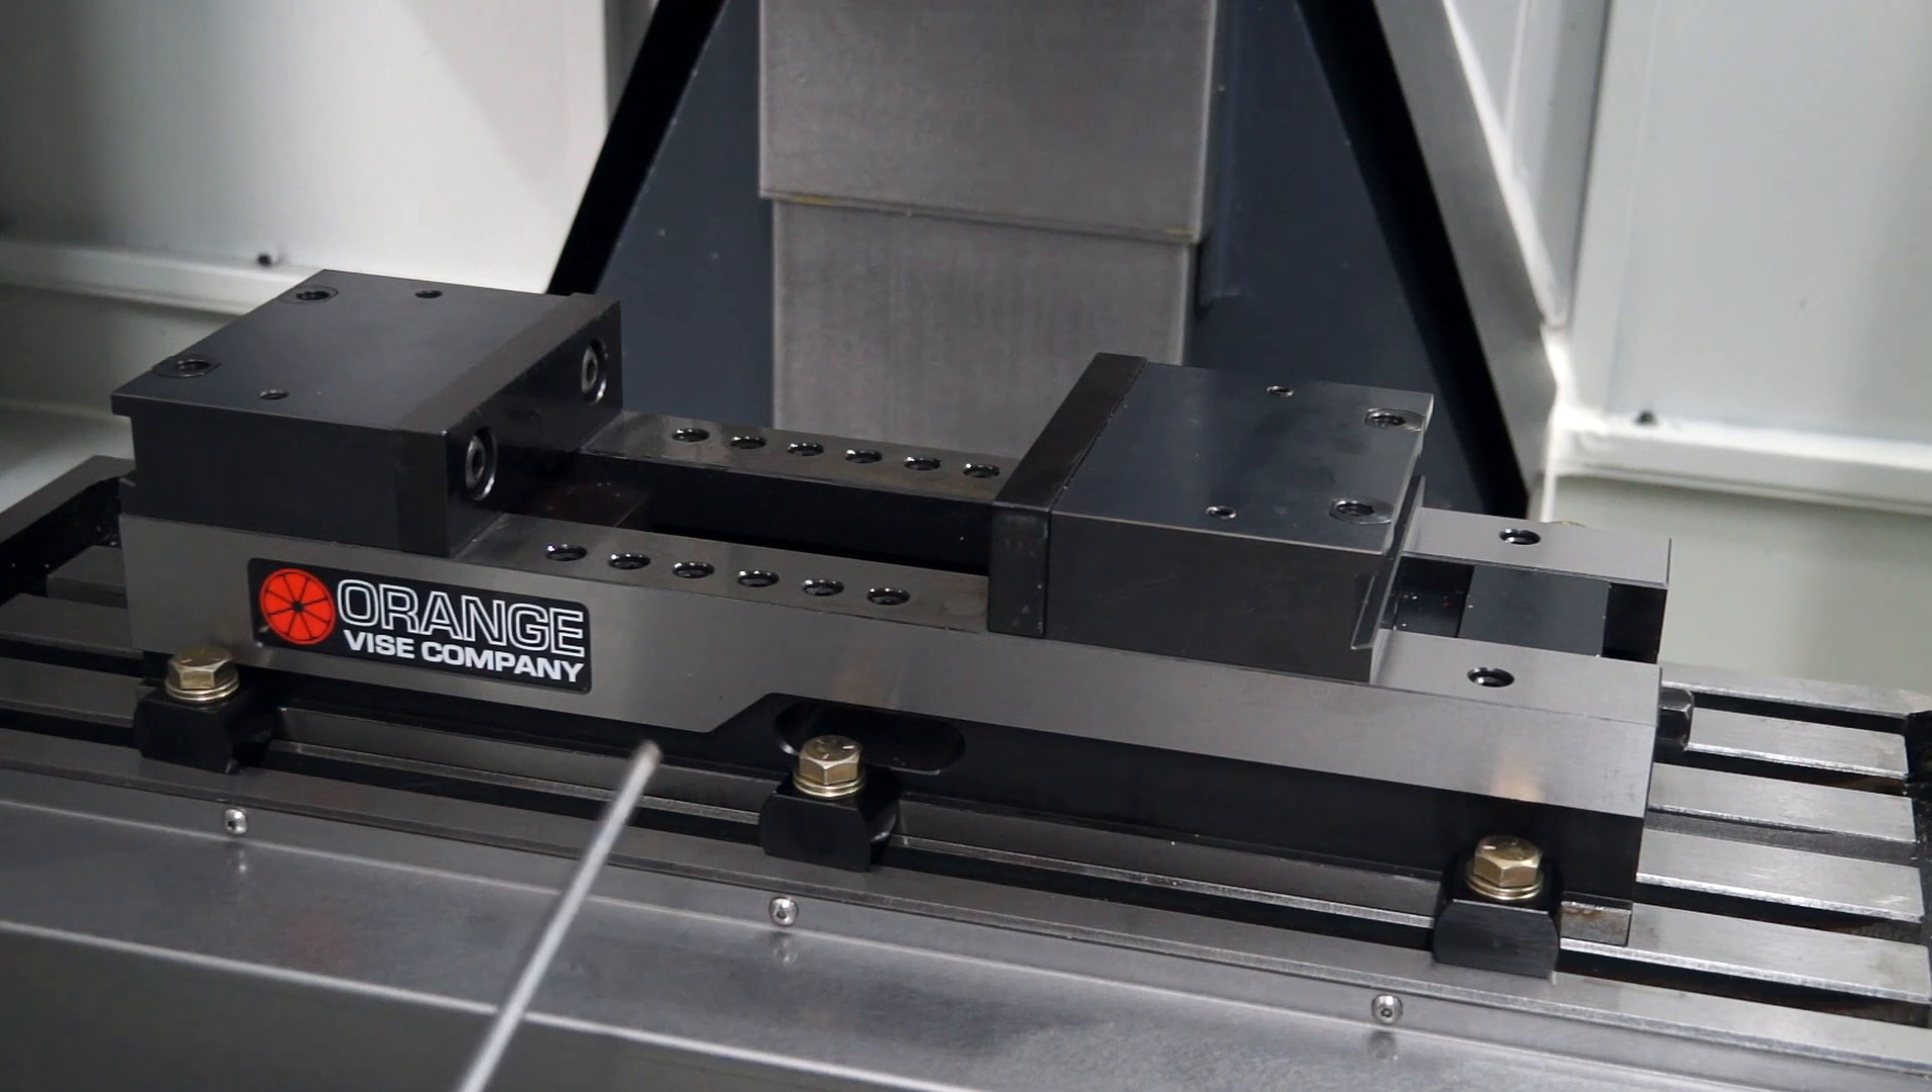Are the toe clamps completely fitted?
Yes.